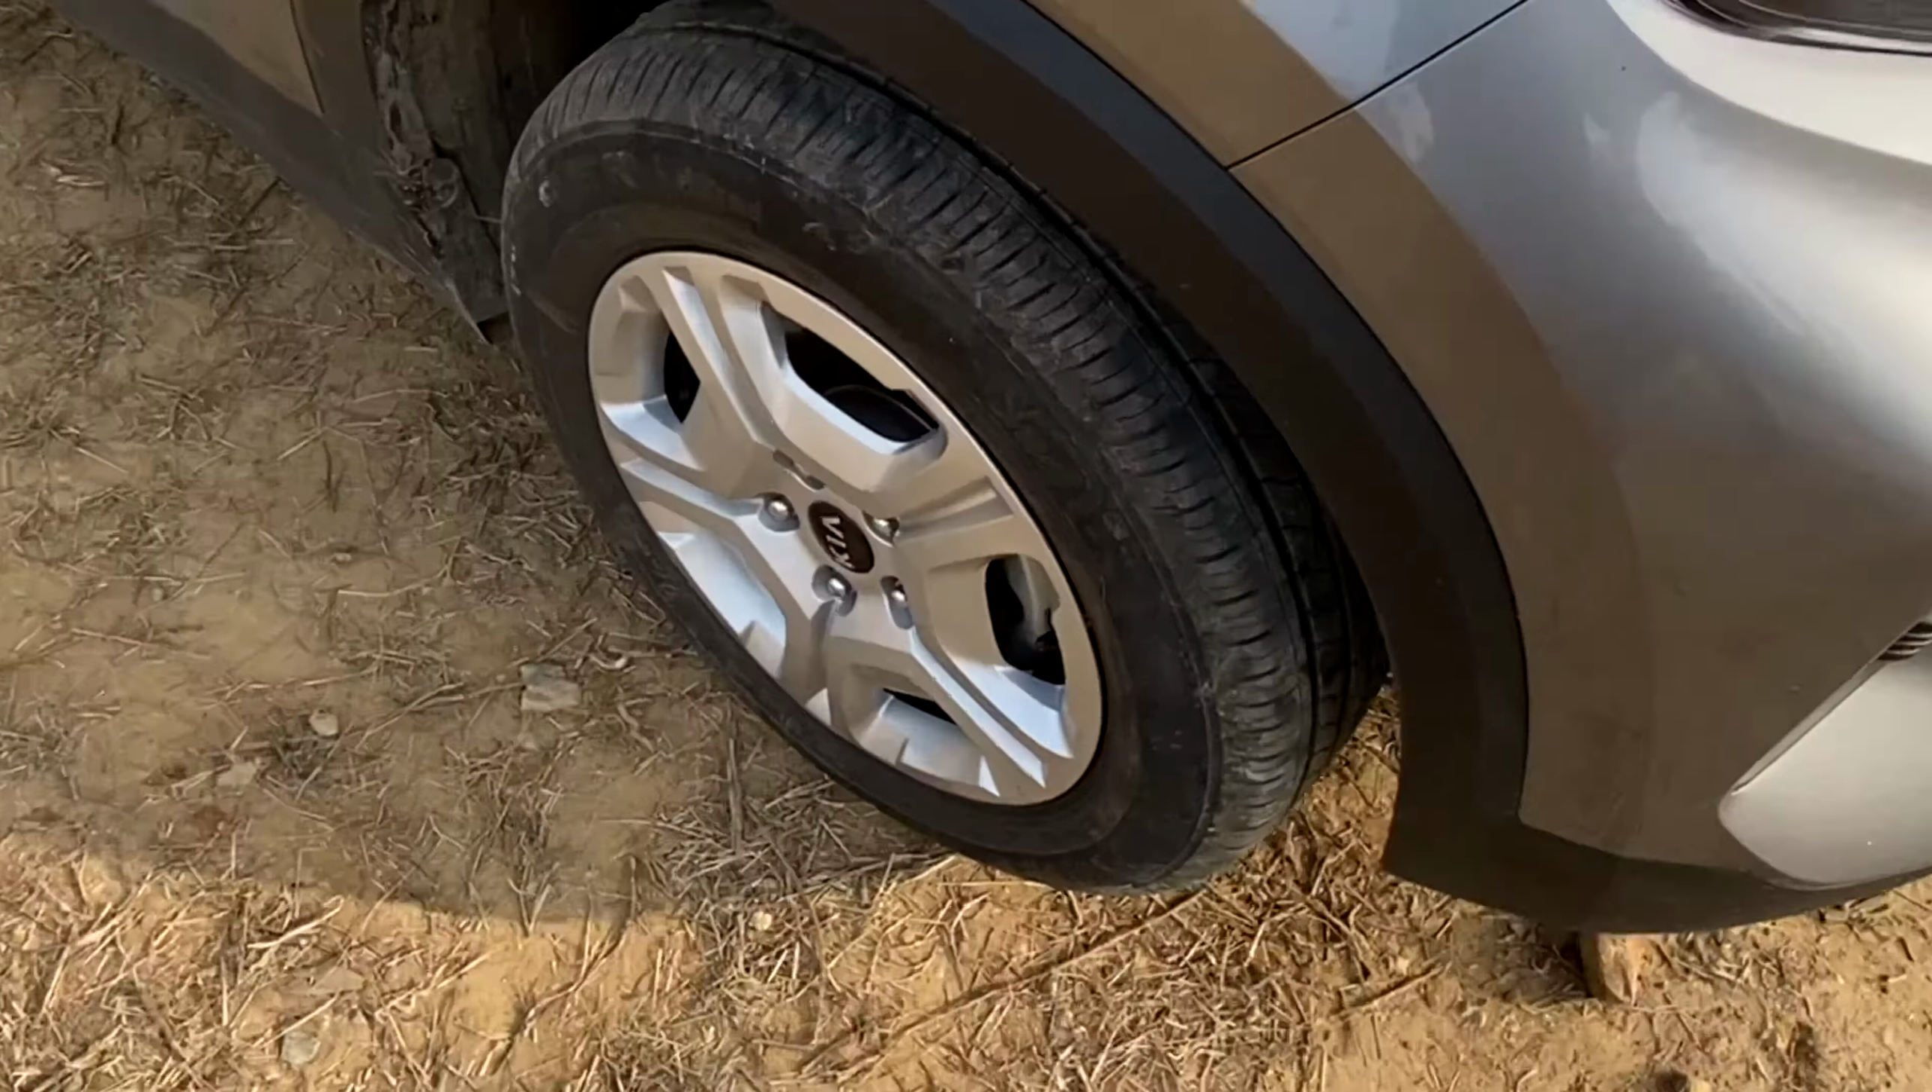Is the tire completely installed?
Yes.